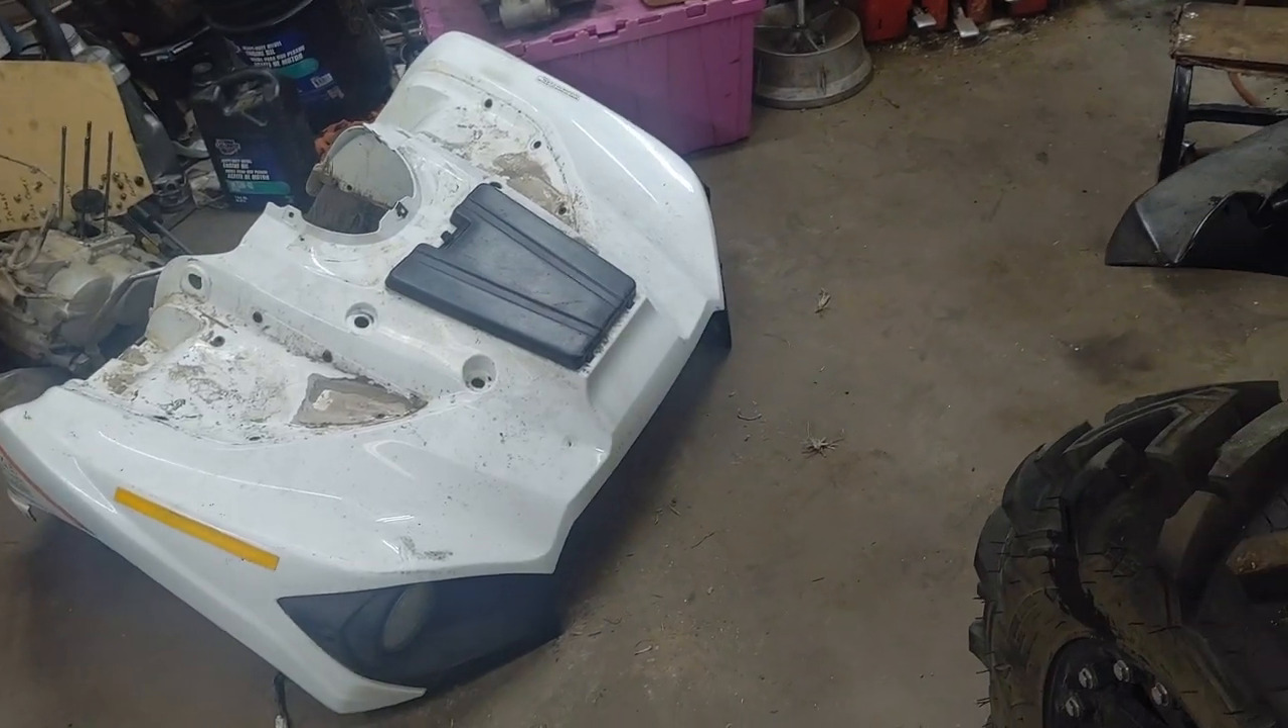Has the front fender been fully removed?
Yes.